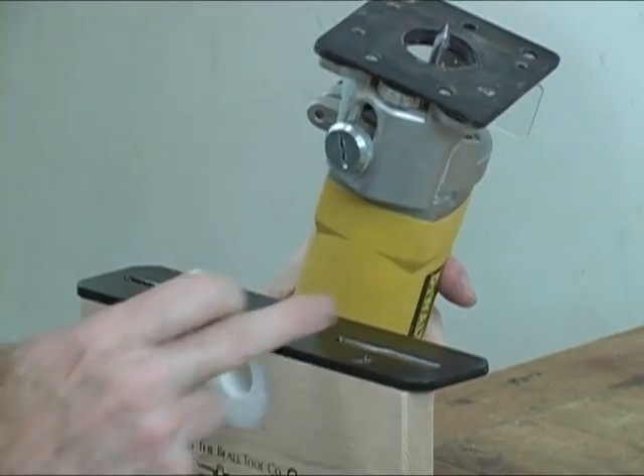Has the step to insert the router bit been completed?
Yes.